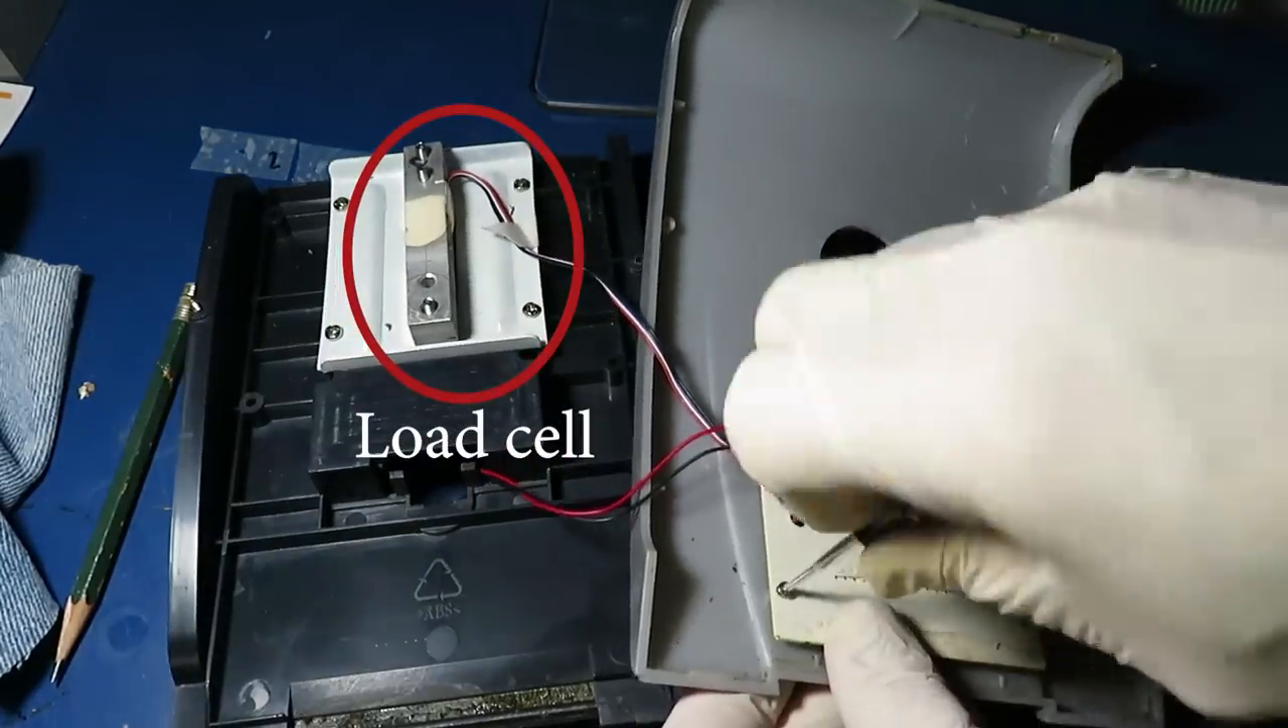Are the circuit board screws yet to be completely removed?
Yes.